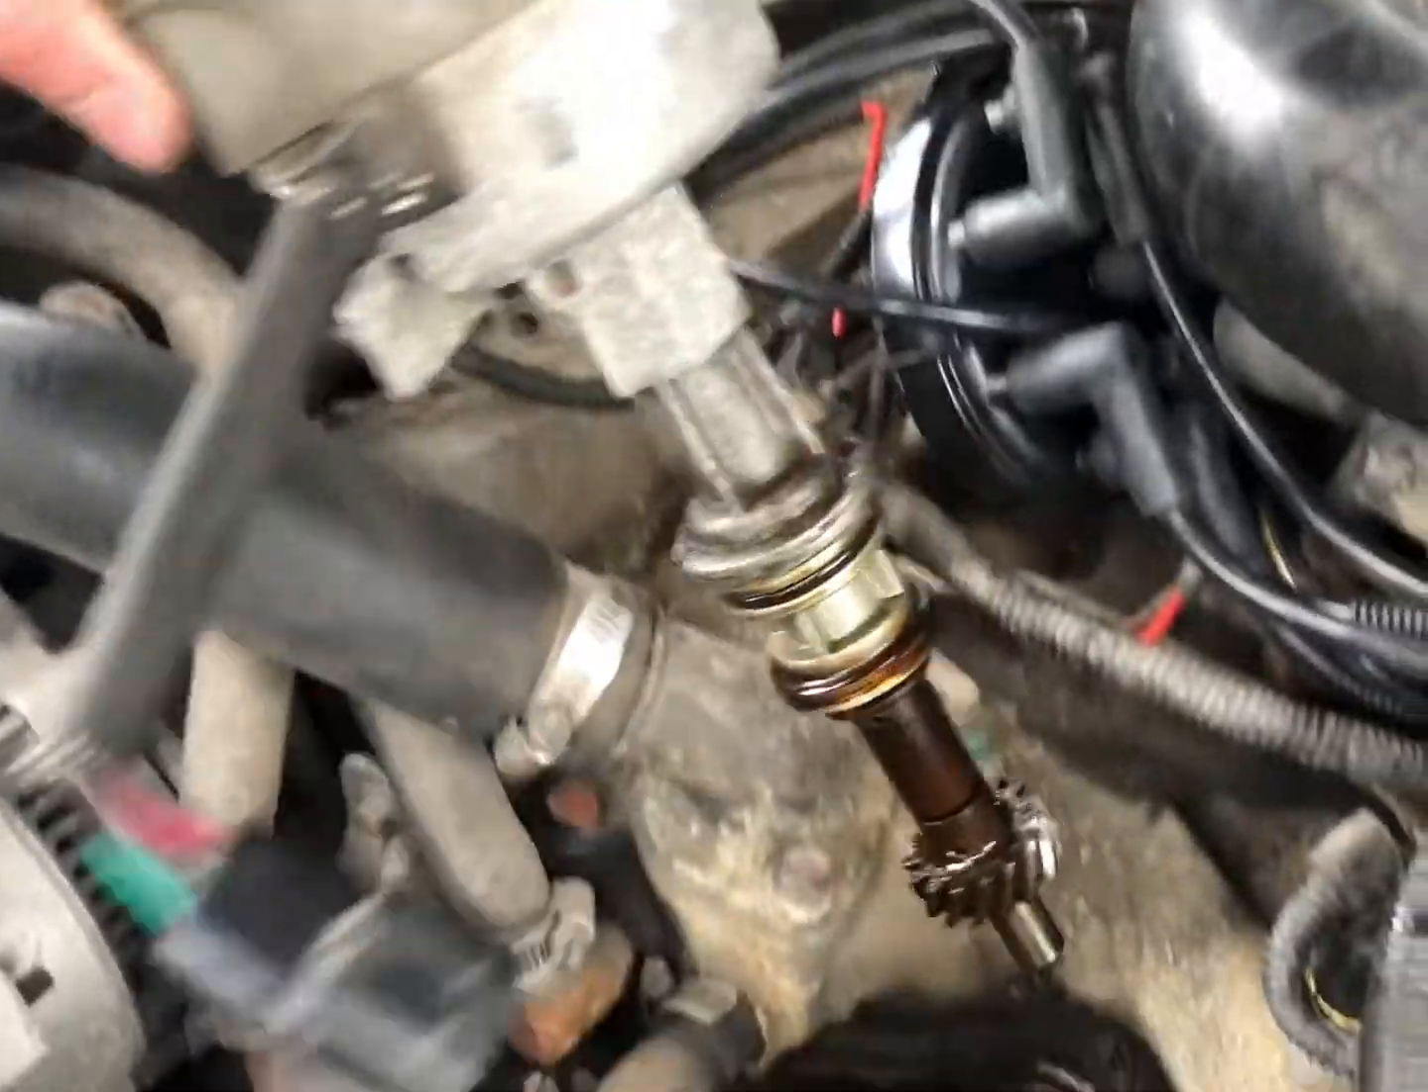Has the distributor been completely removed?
Yes.